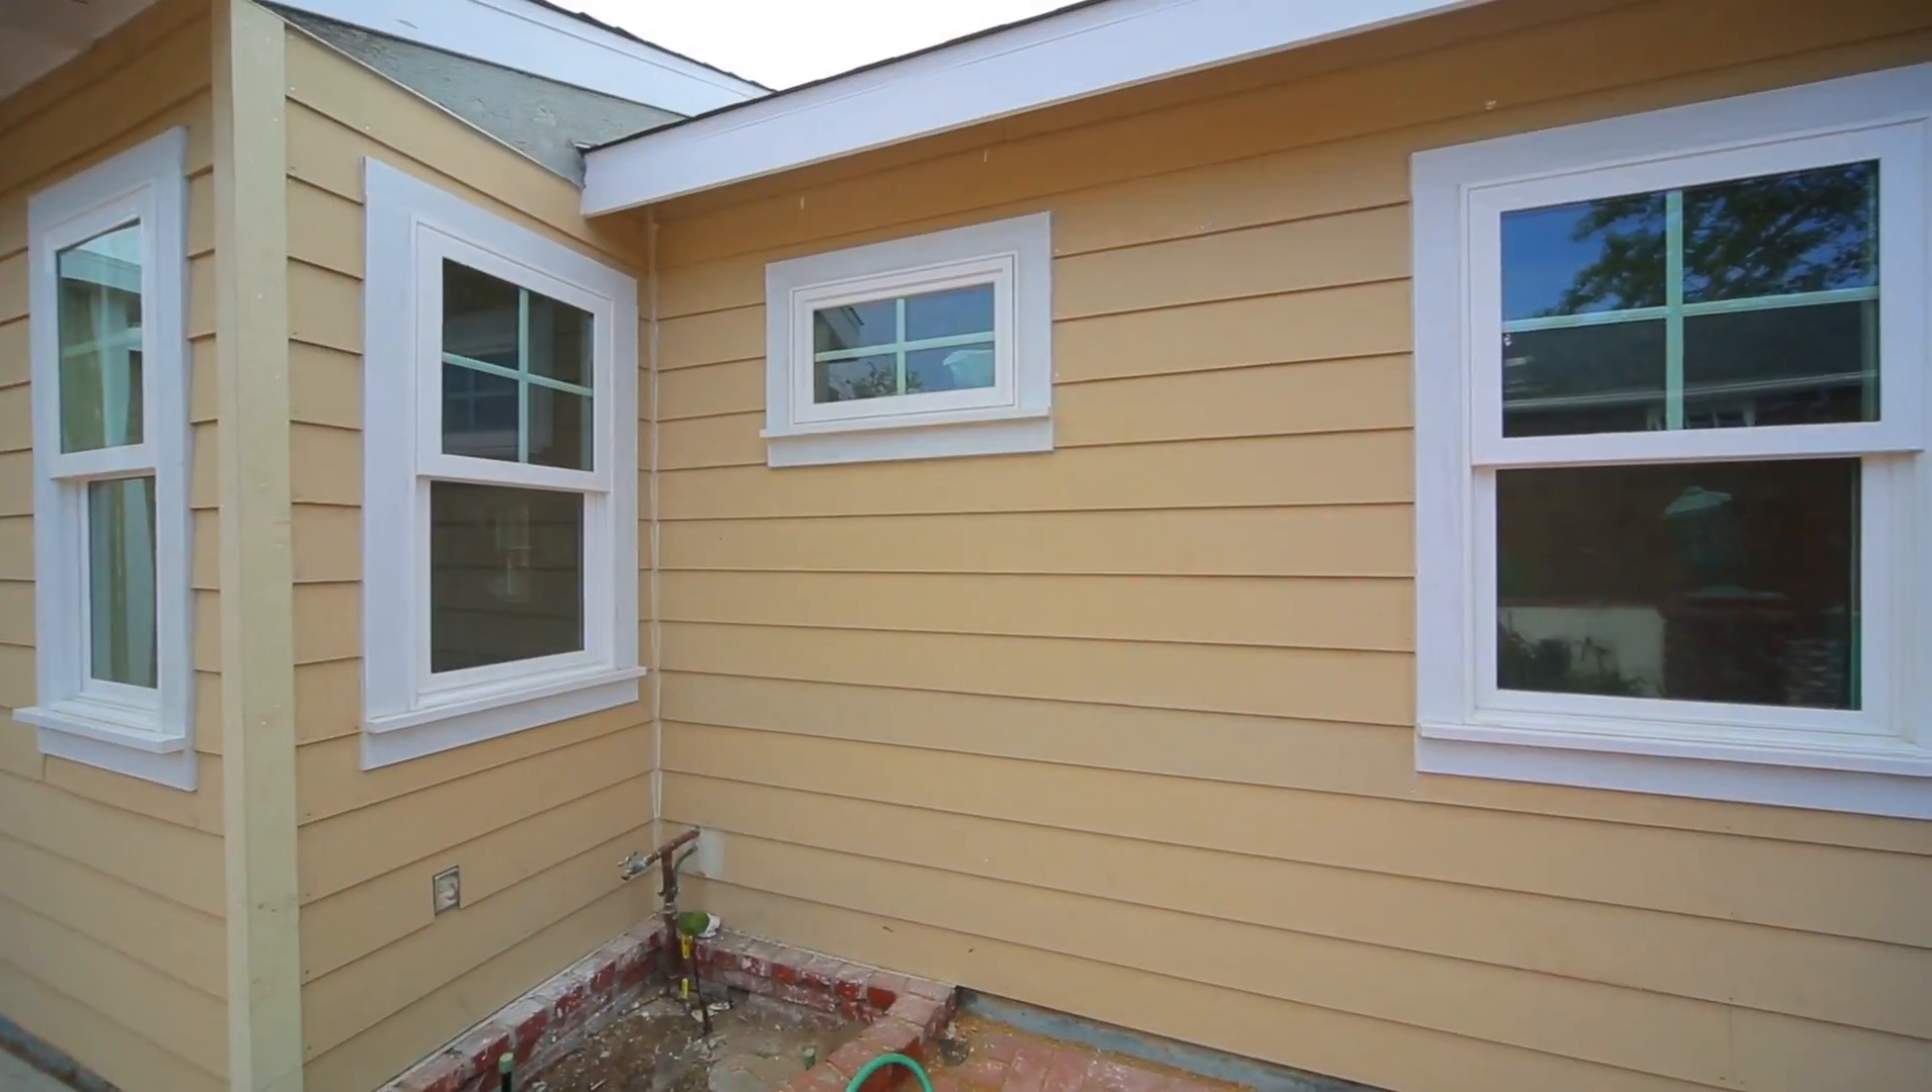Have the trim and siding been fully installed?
Yes.